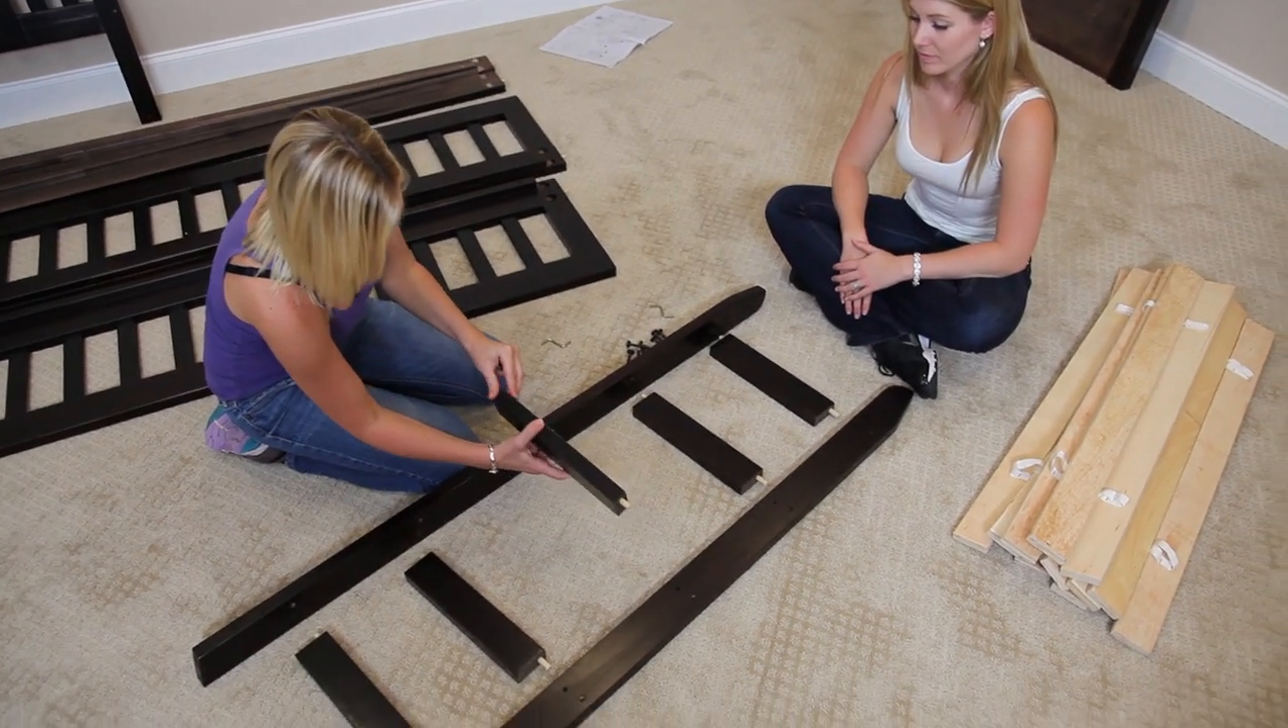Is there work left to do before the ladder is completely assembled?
Yes.